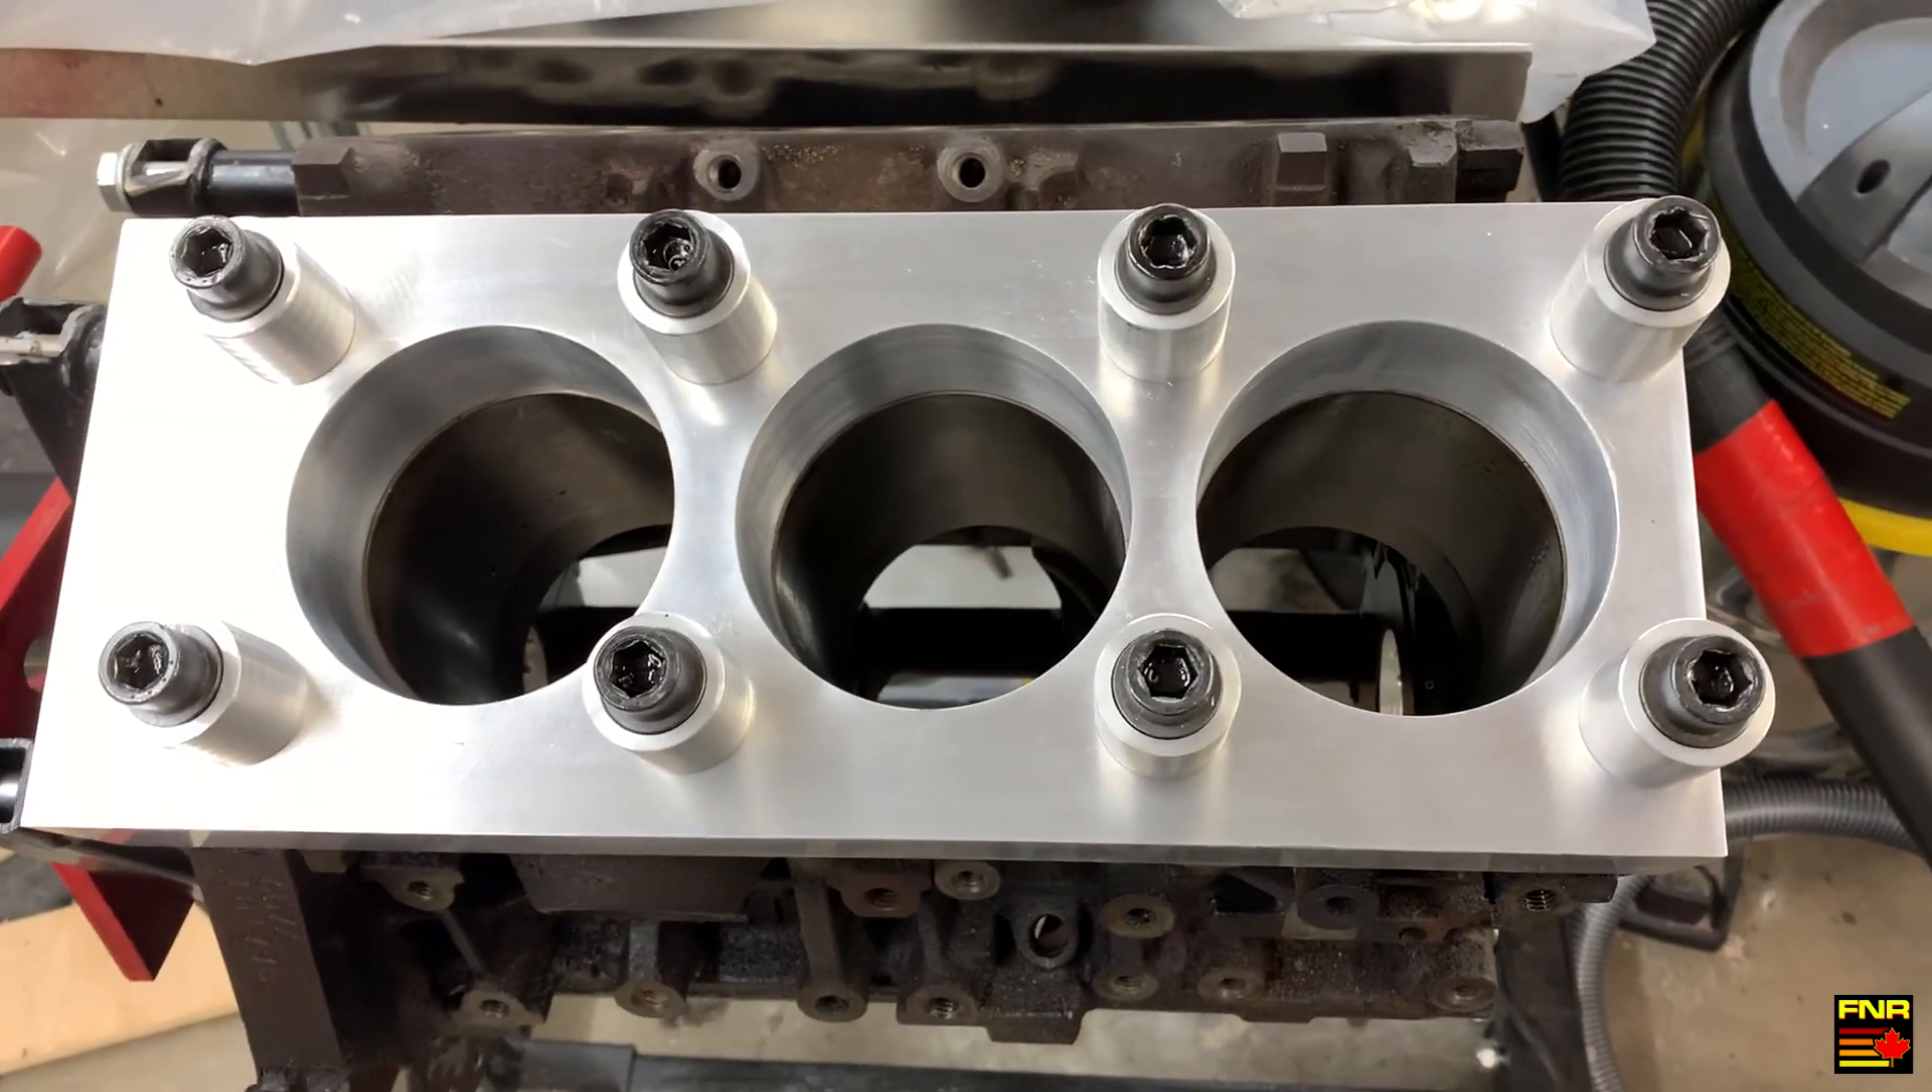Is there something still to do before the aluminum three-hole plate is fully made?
No.